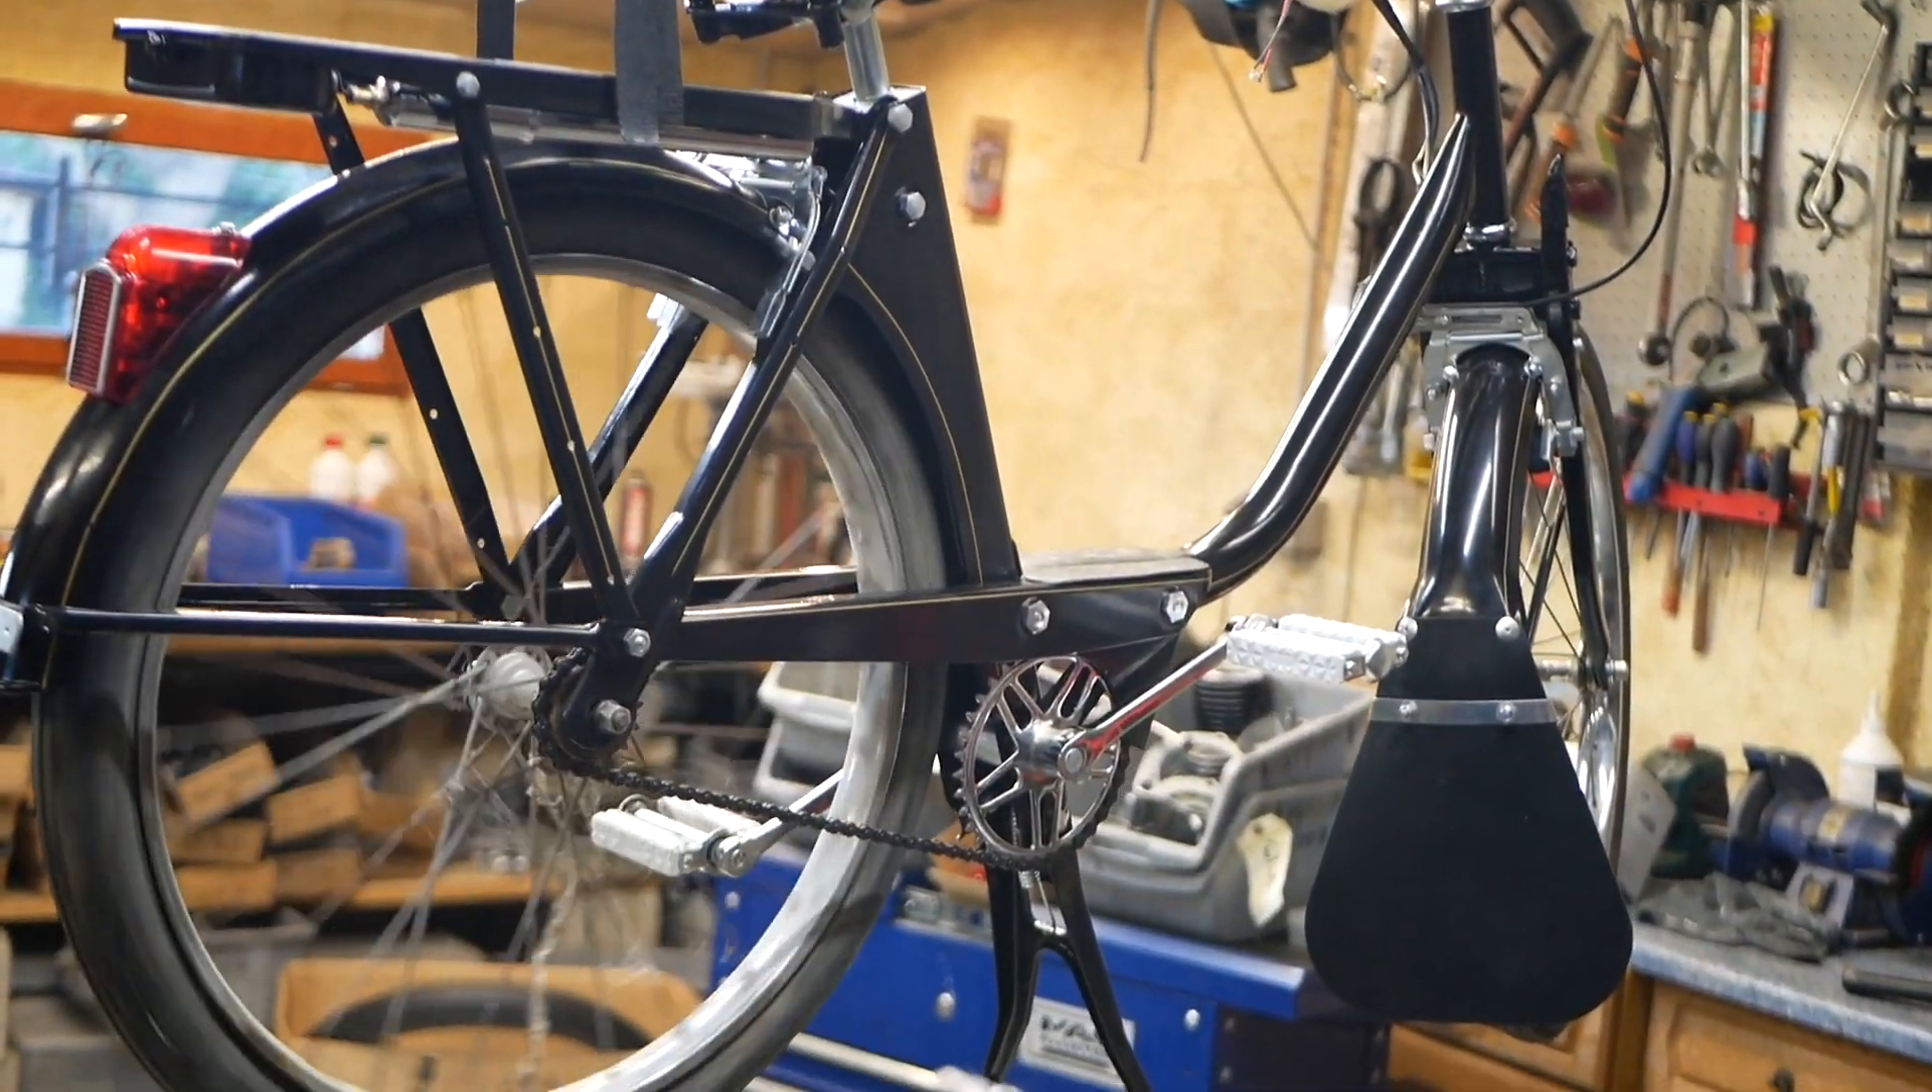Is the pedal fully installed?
Yes.